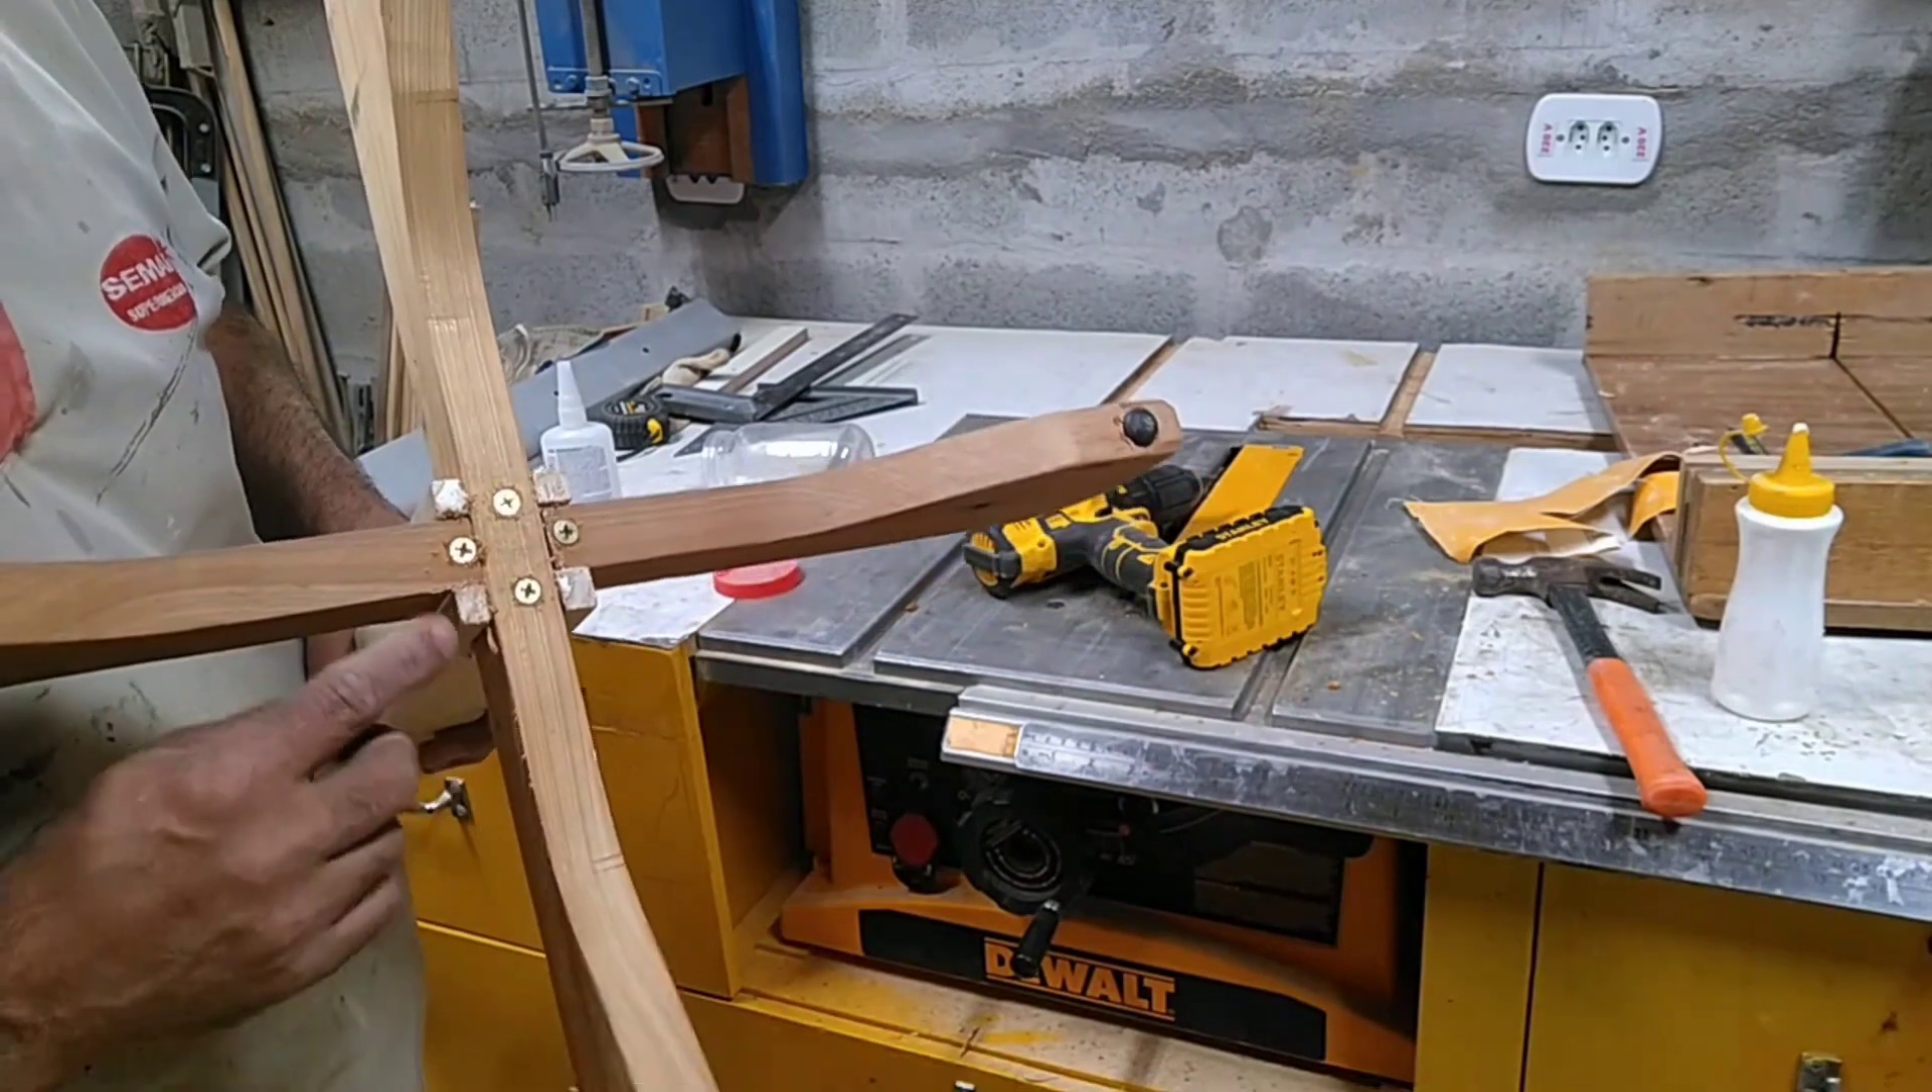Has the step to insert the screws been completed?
Yes.